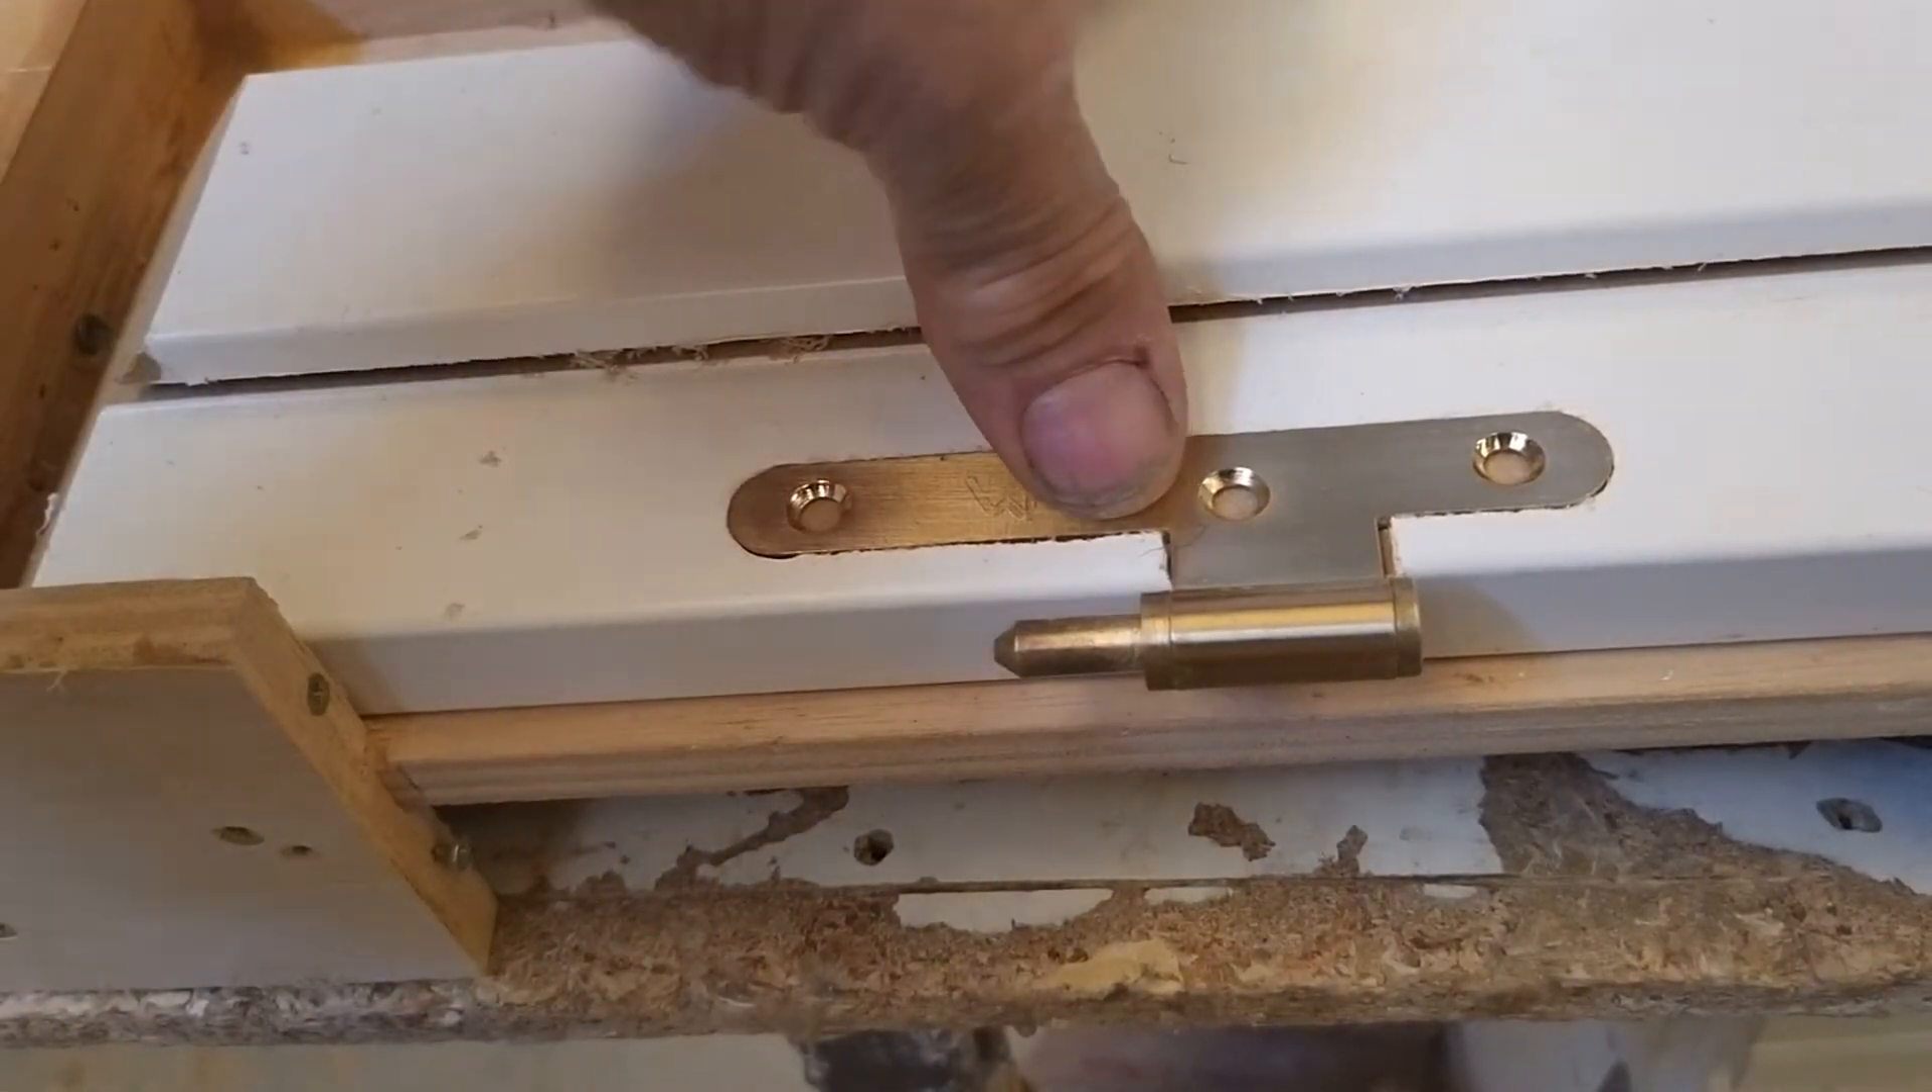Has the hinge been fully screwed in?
No.